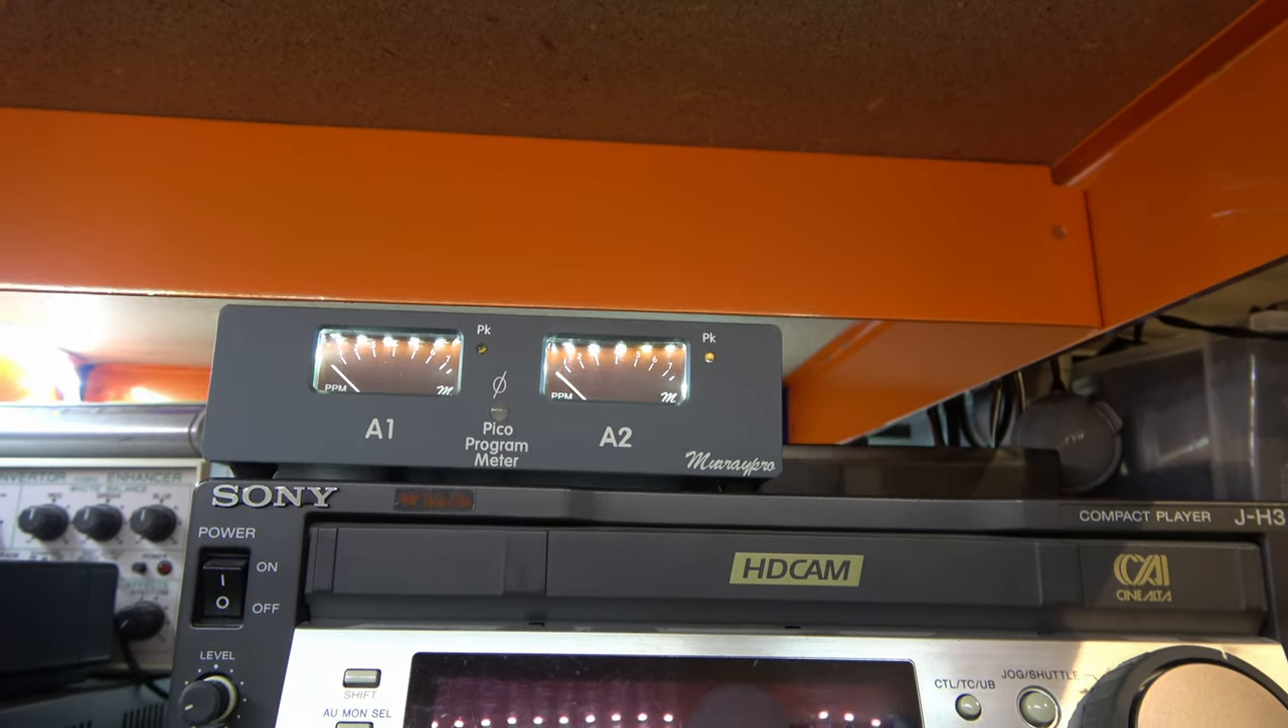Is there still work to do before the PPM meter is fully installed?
No.